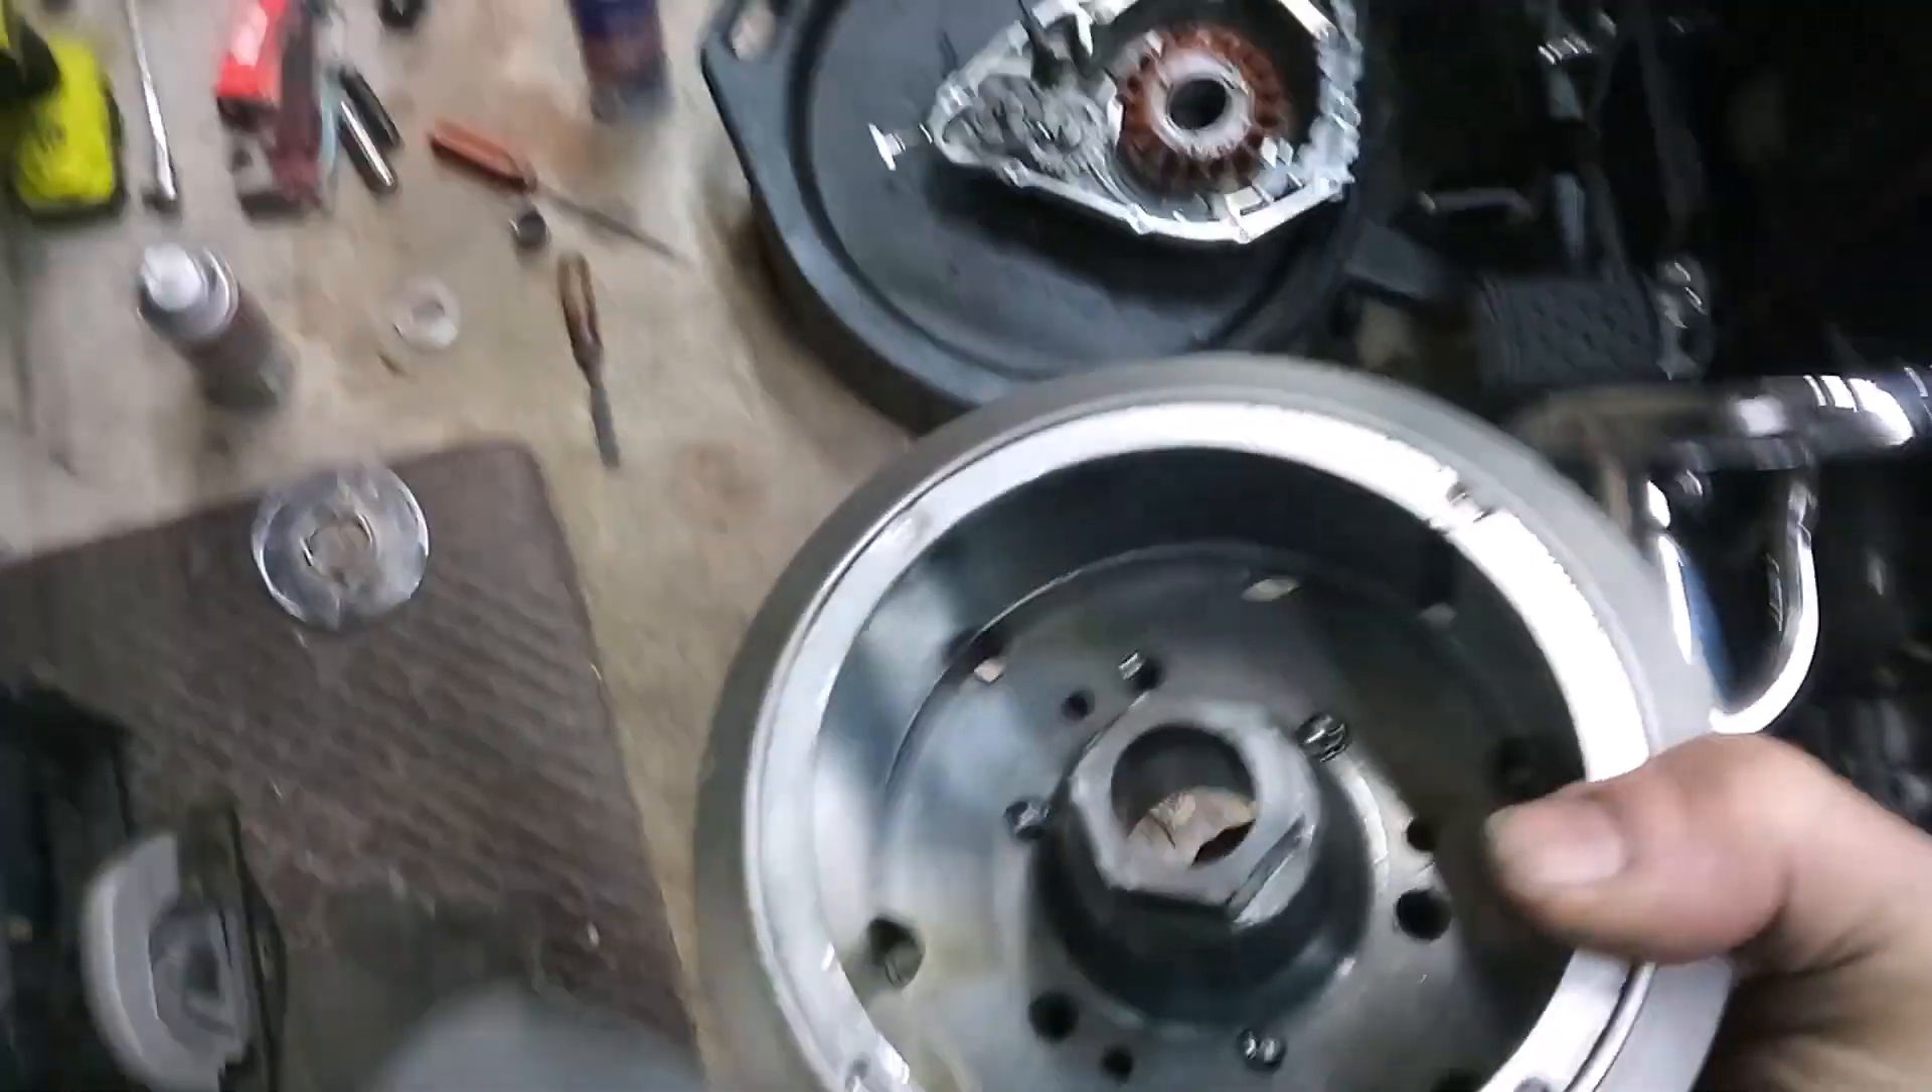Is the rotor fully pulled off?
Yes.